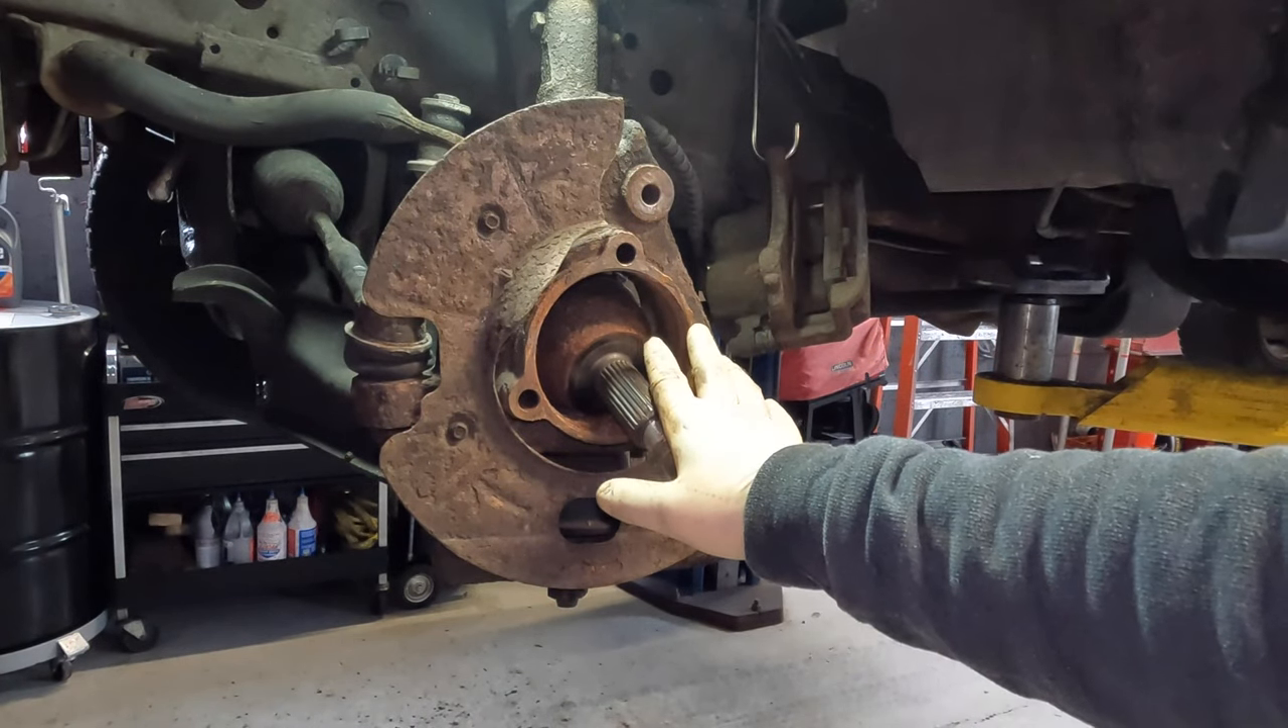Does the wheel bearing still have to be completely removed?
No.